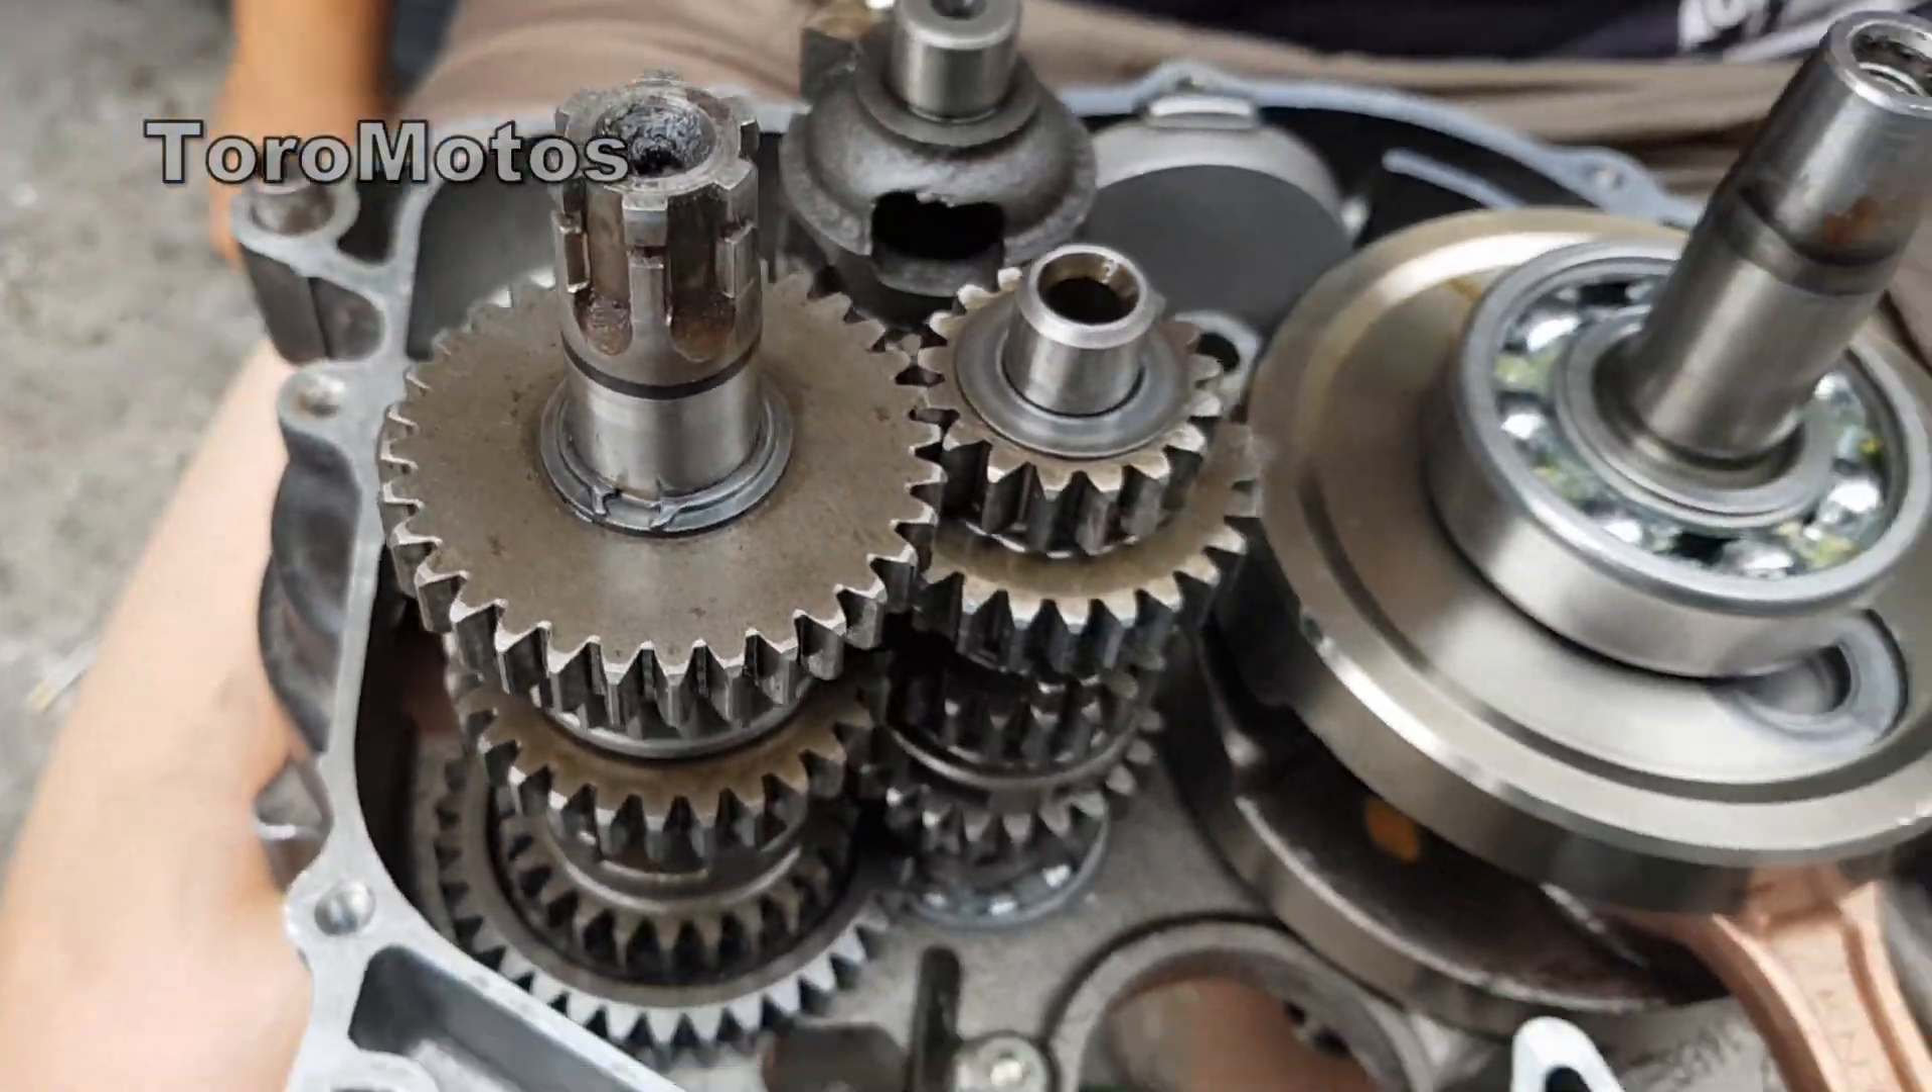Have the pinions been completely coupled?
Yes.